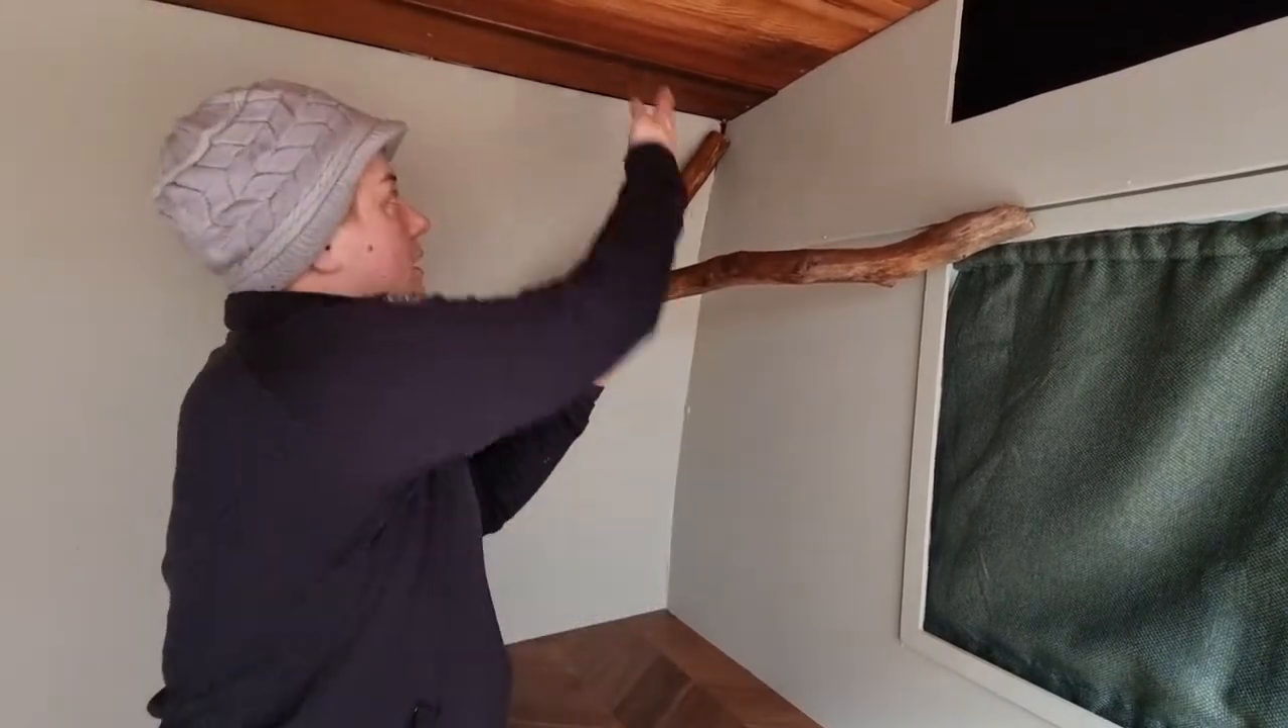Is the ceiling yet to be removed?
Yes.